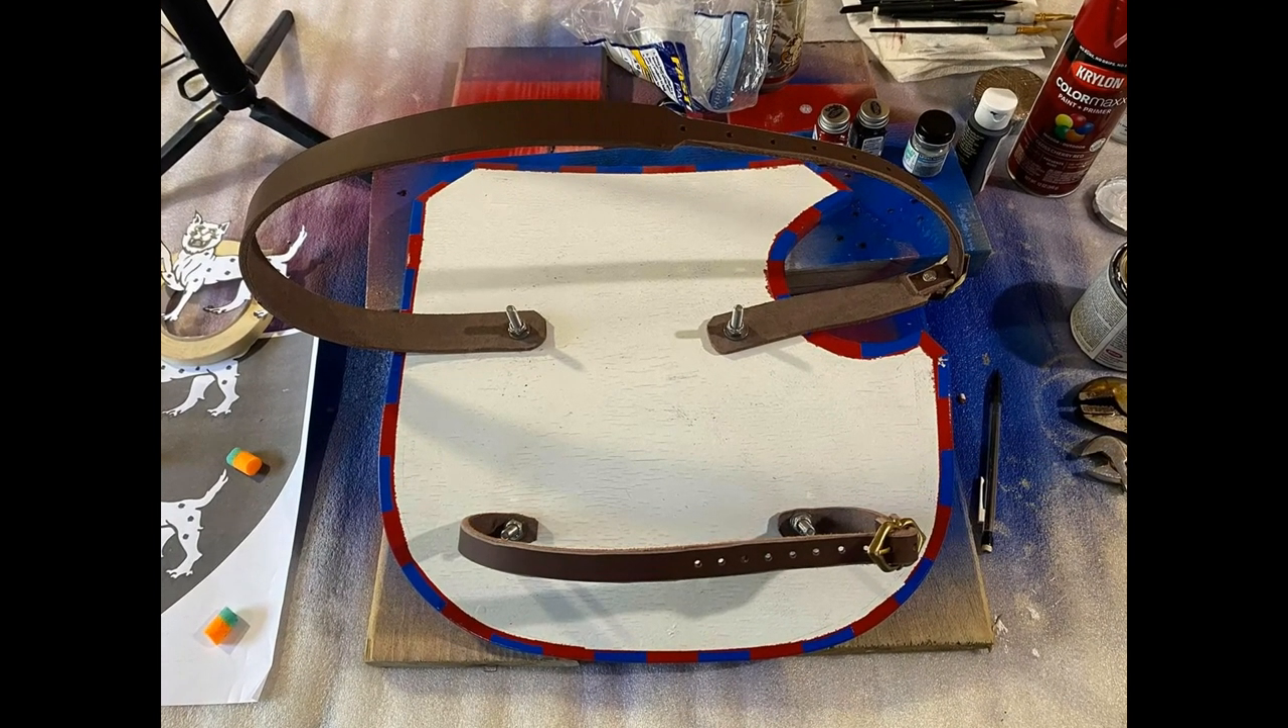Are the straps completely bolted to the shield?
Yes.